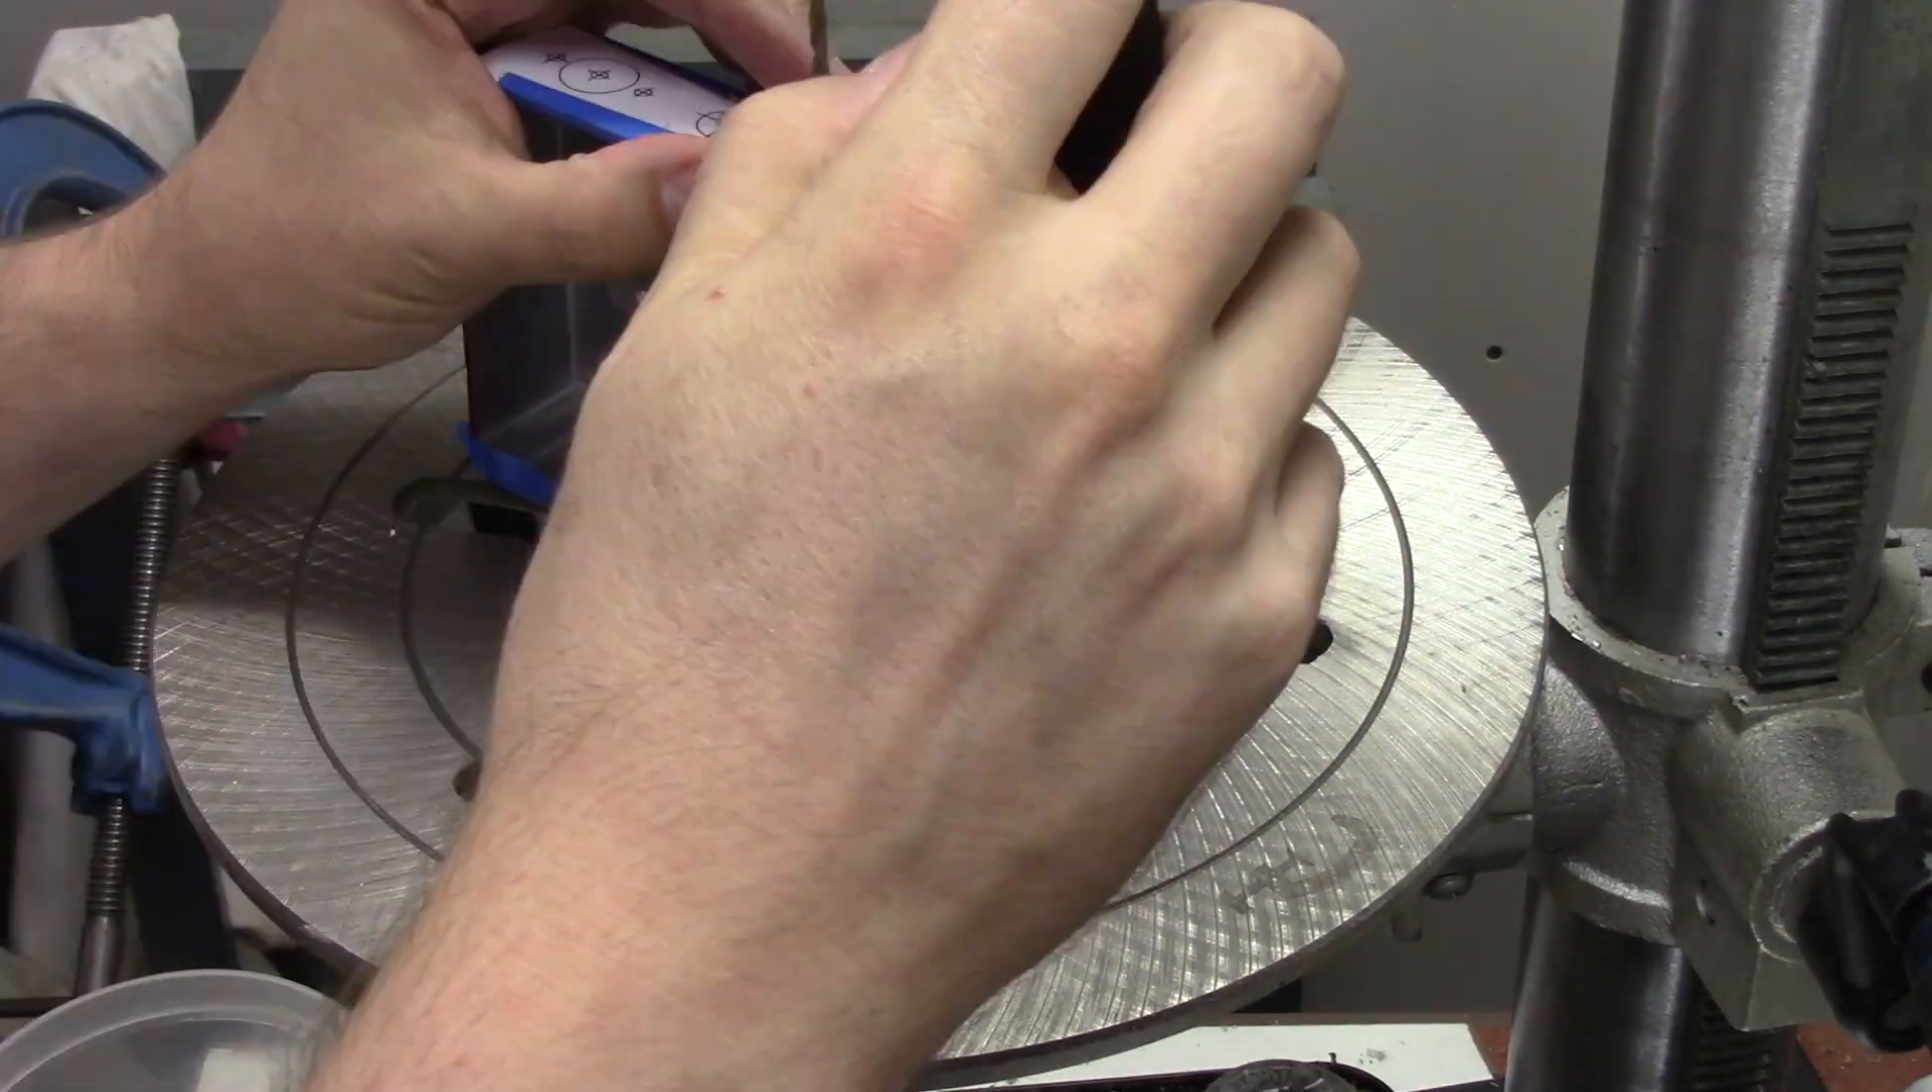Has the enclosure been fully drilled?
No.